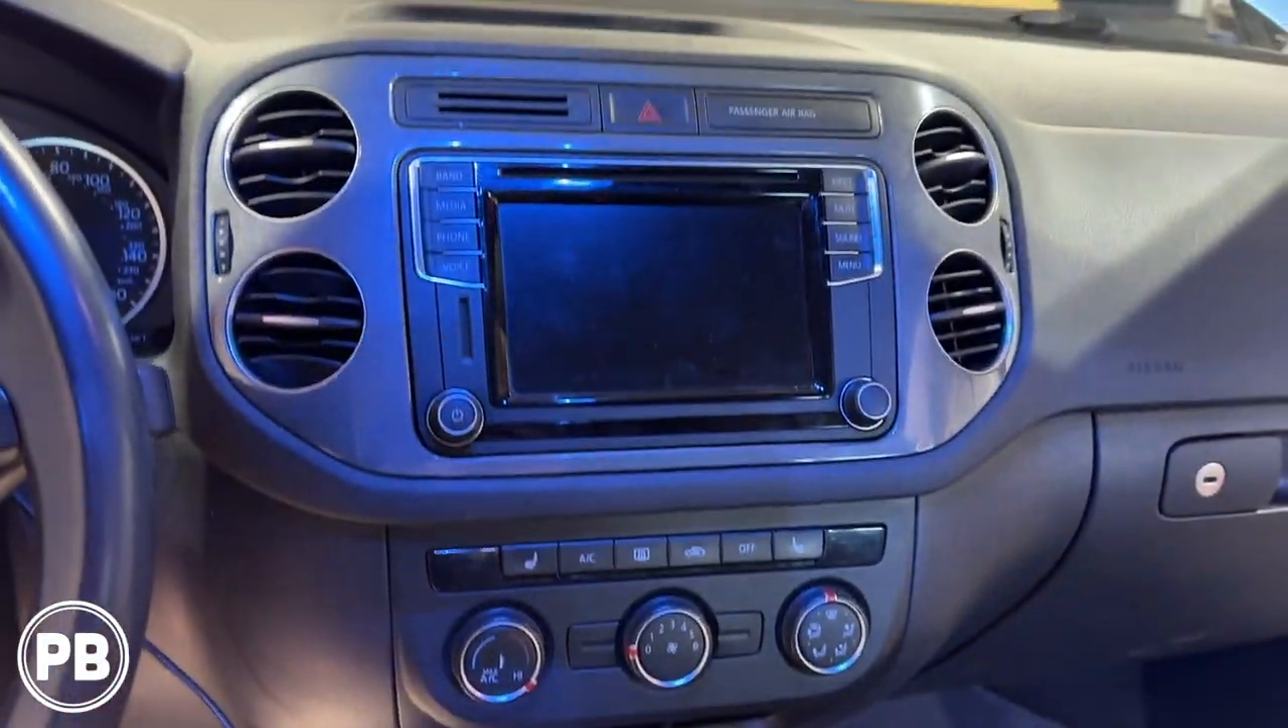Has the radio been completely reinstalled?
Yes.